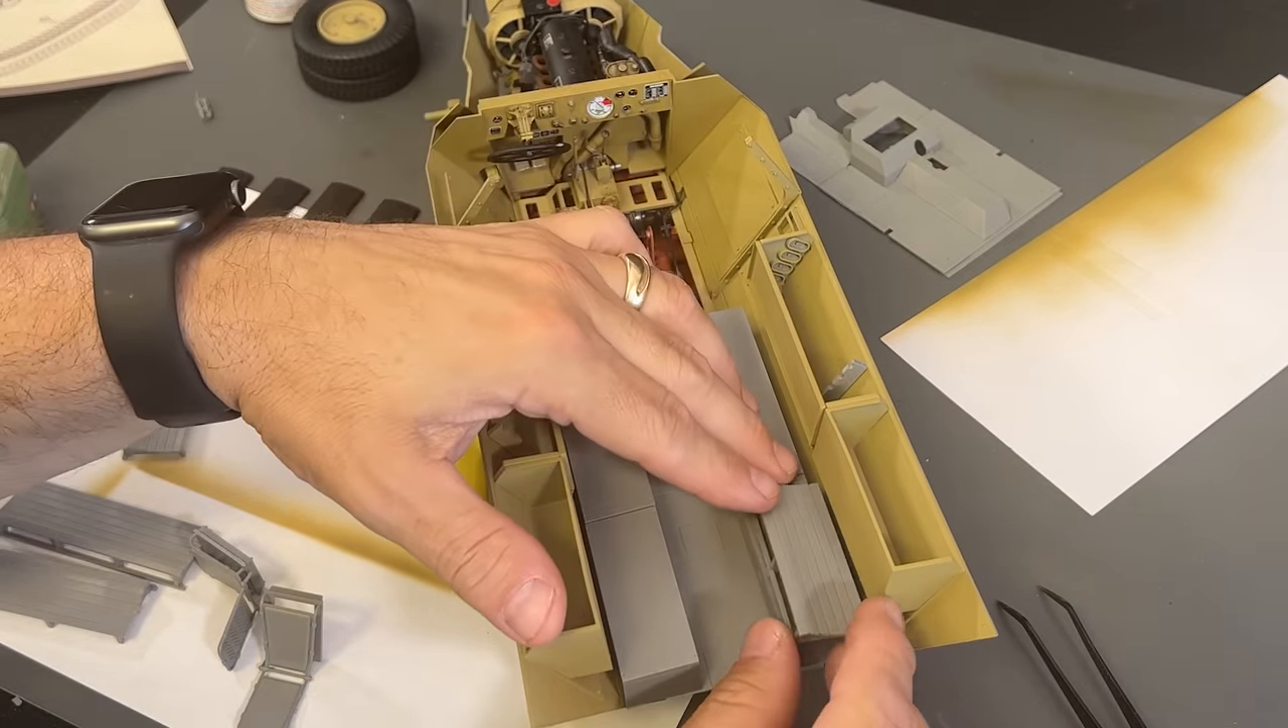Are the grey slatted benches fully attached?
No.